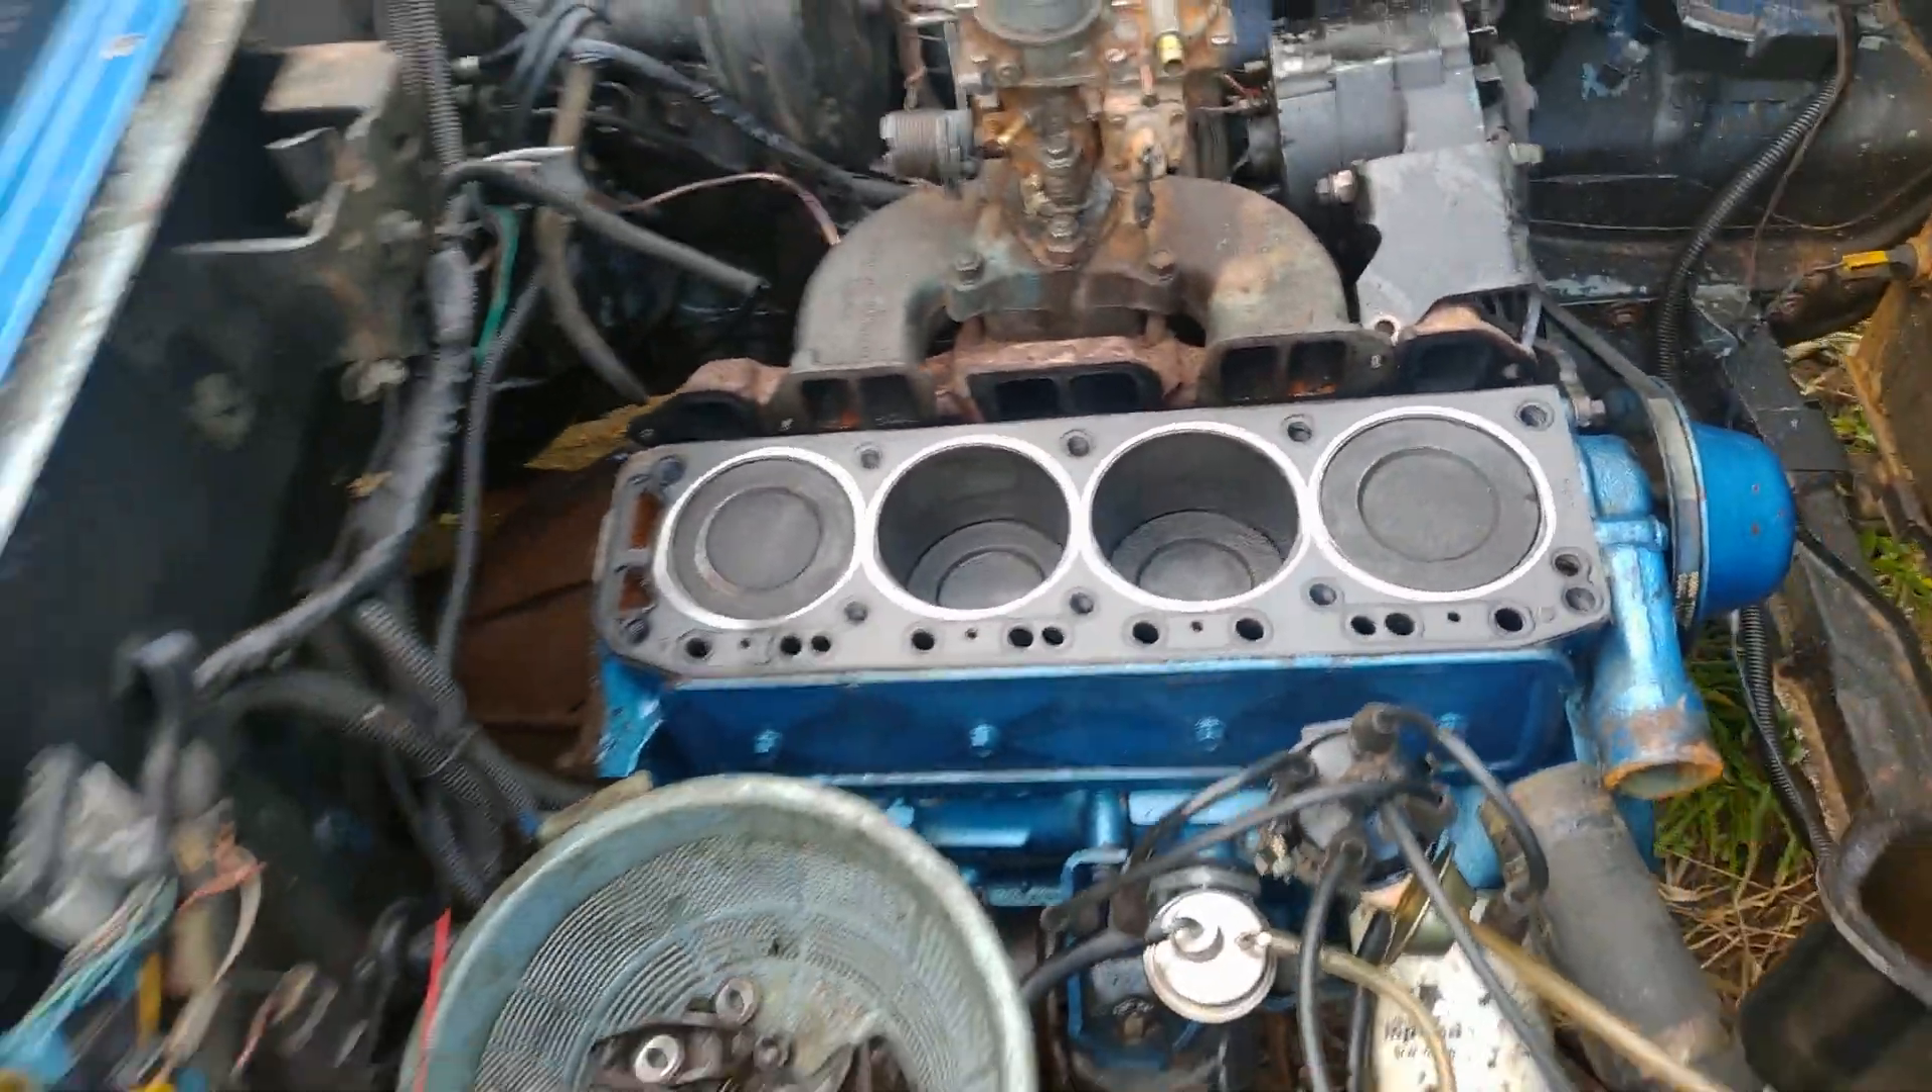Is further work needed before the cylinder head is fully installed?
Yes.